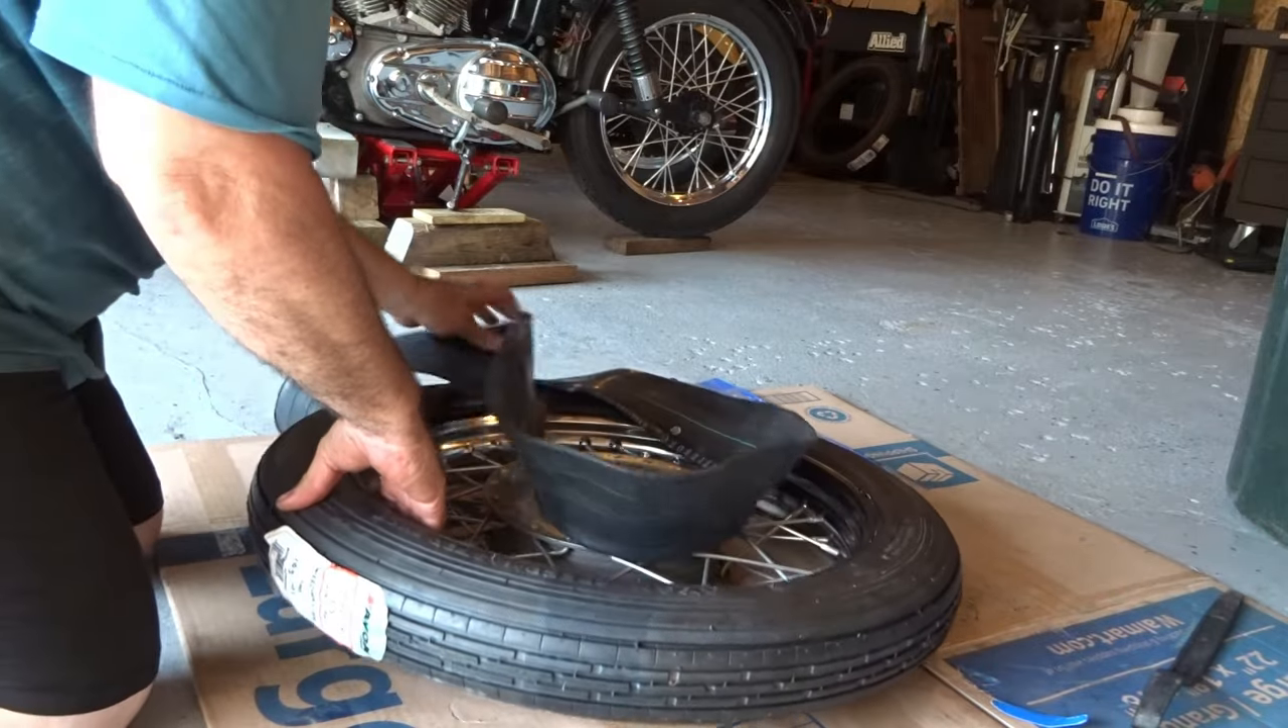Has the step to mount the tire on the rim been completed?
No.